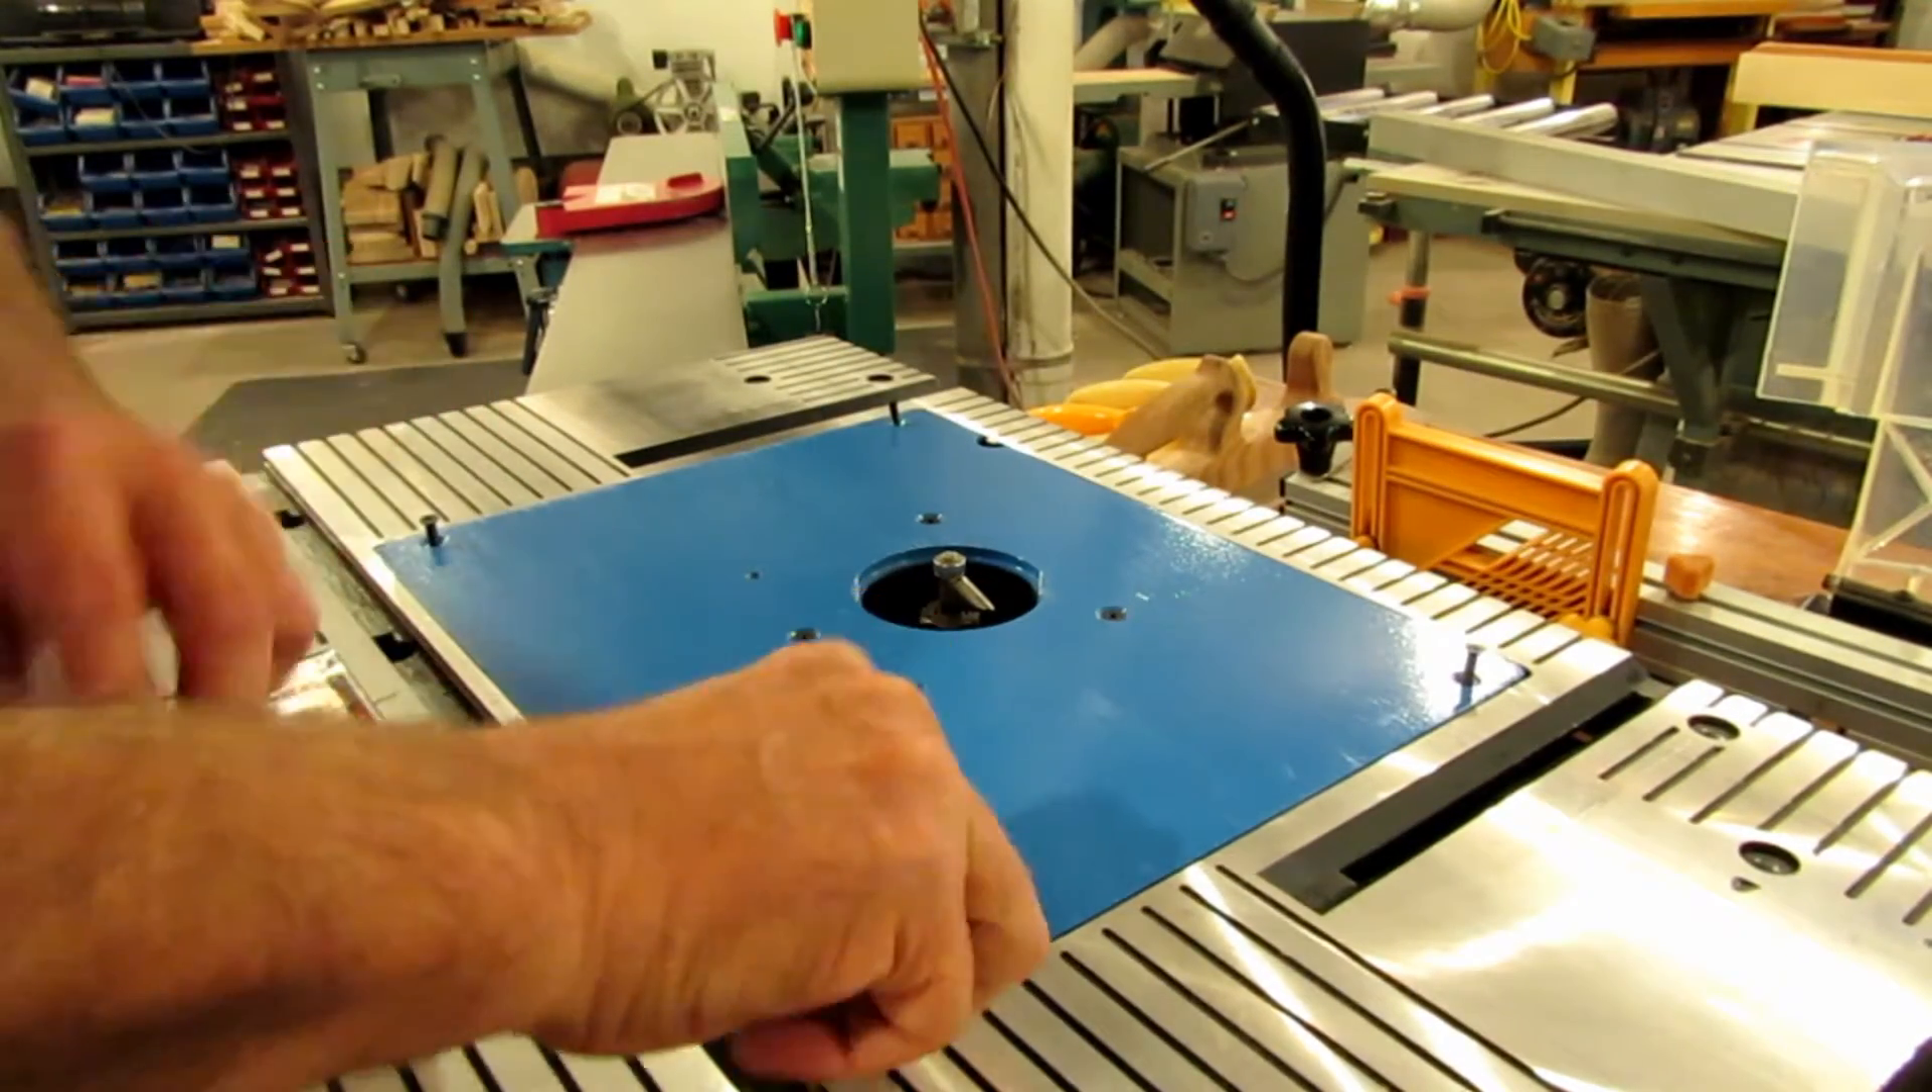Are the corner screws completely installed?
No.